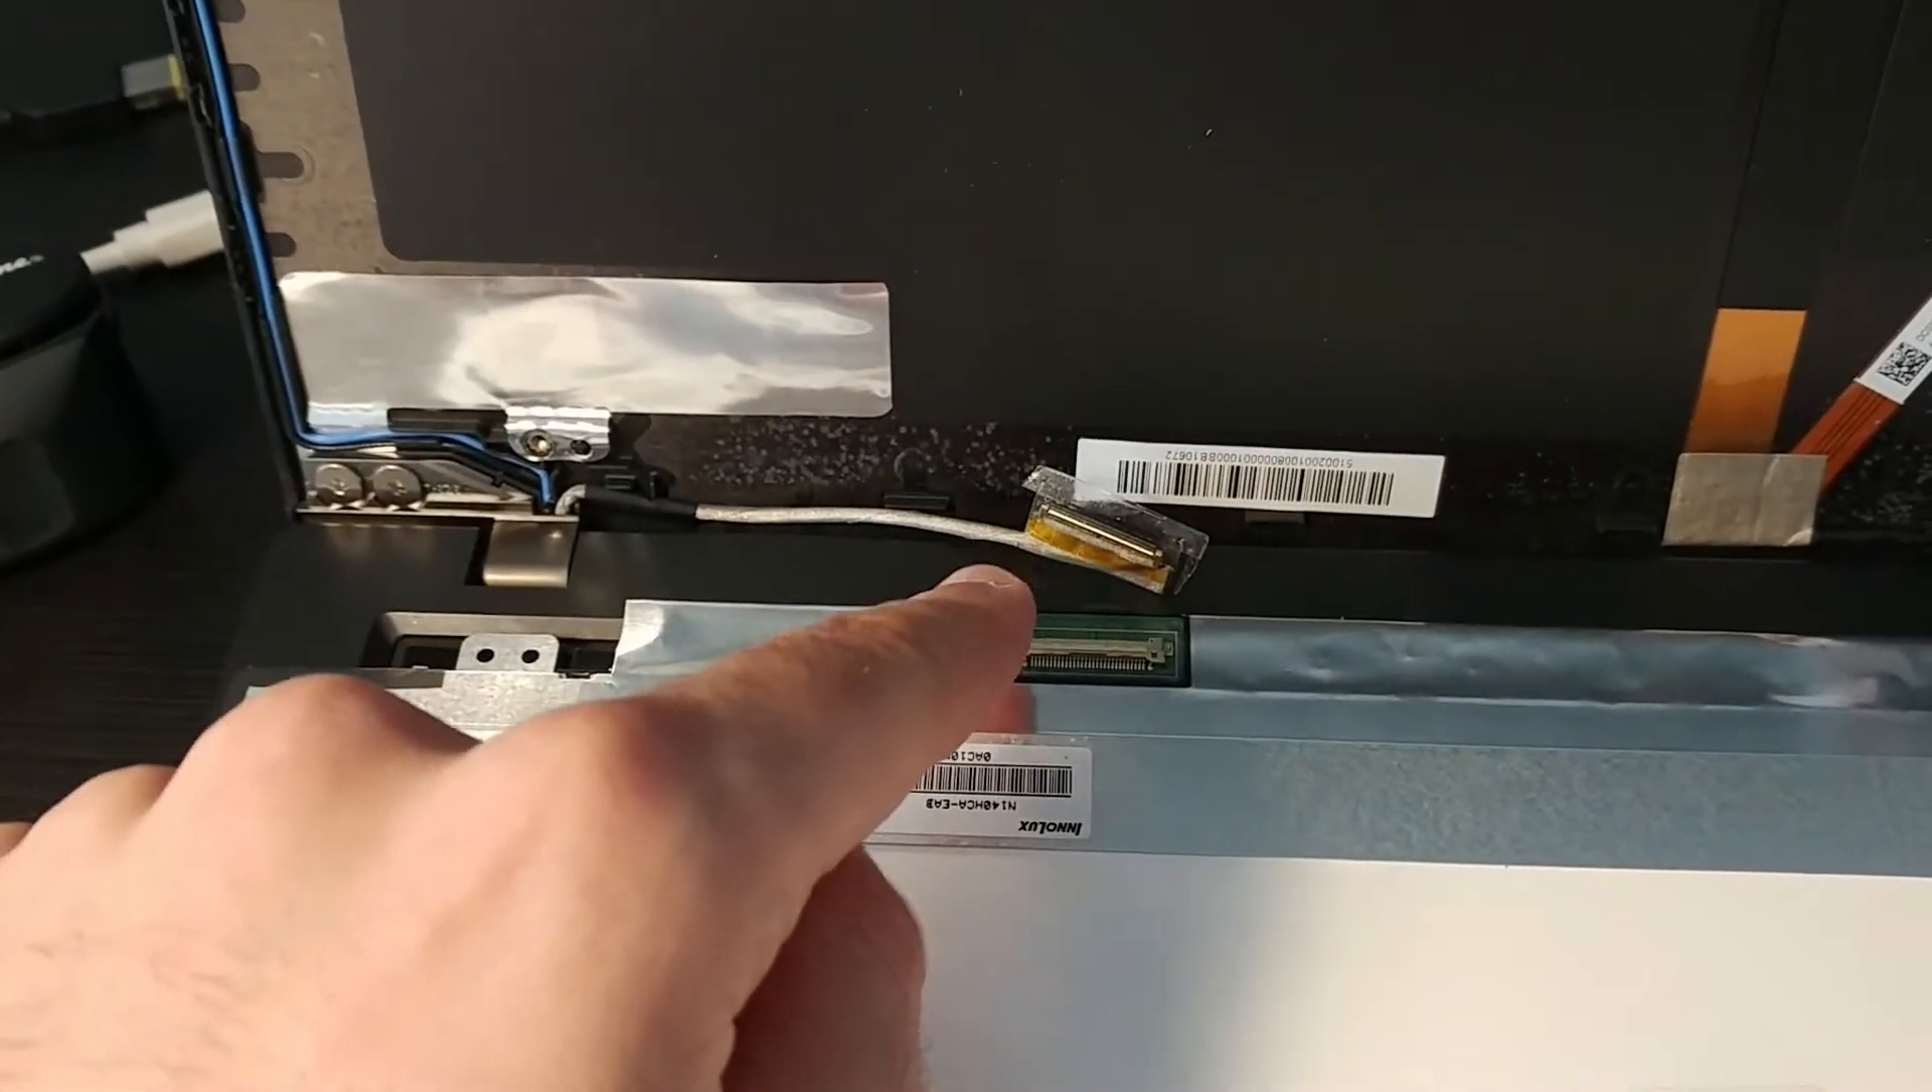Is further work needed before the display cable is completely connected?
Yes.